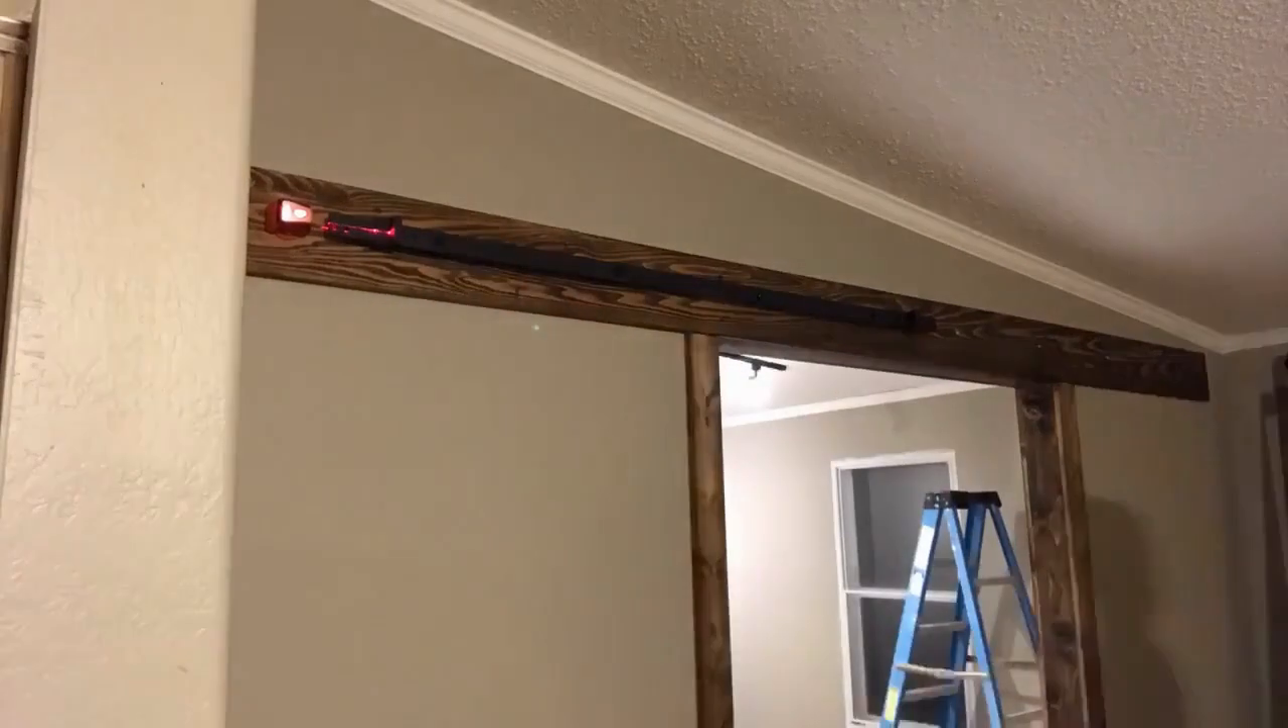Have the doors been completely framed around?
Yes.